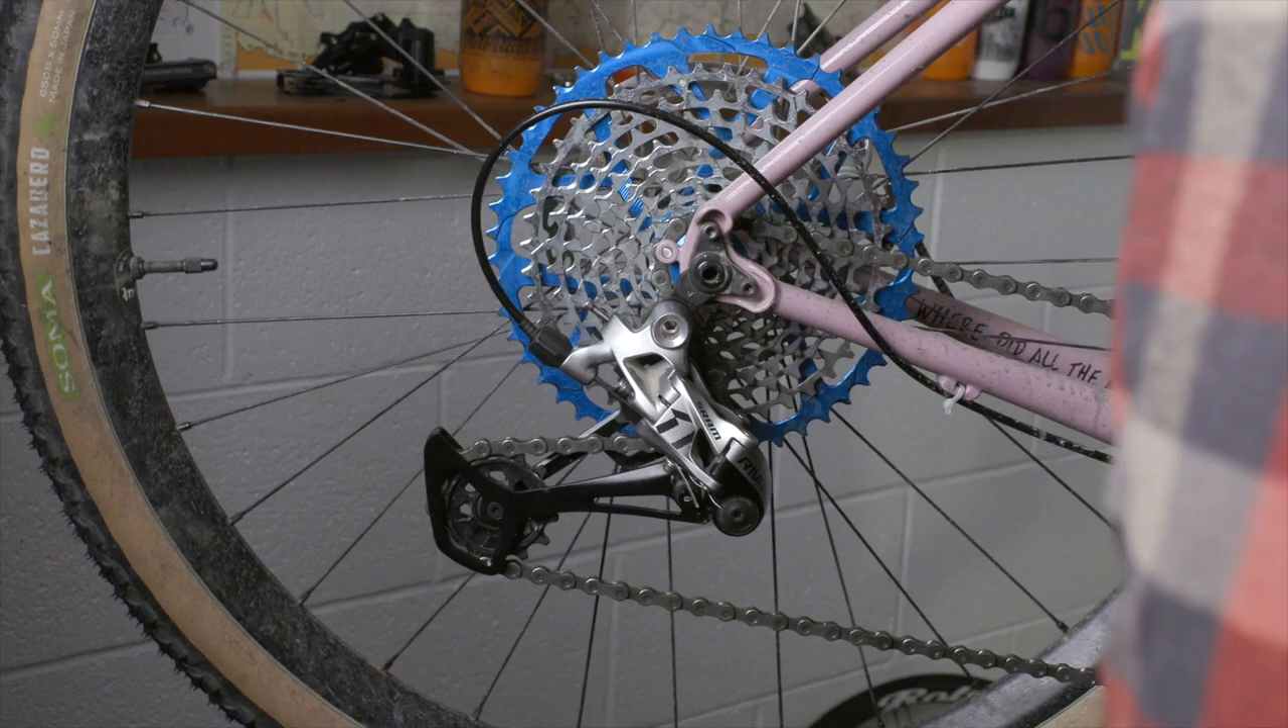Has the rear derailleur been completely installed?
Yes.